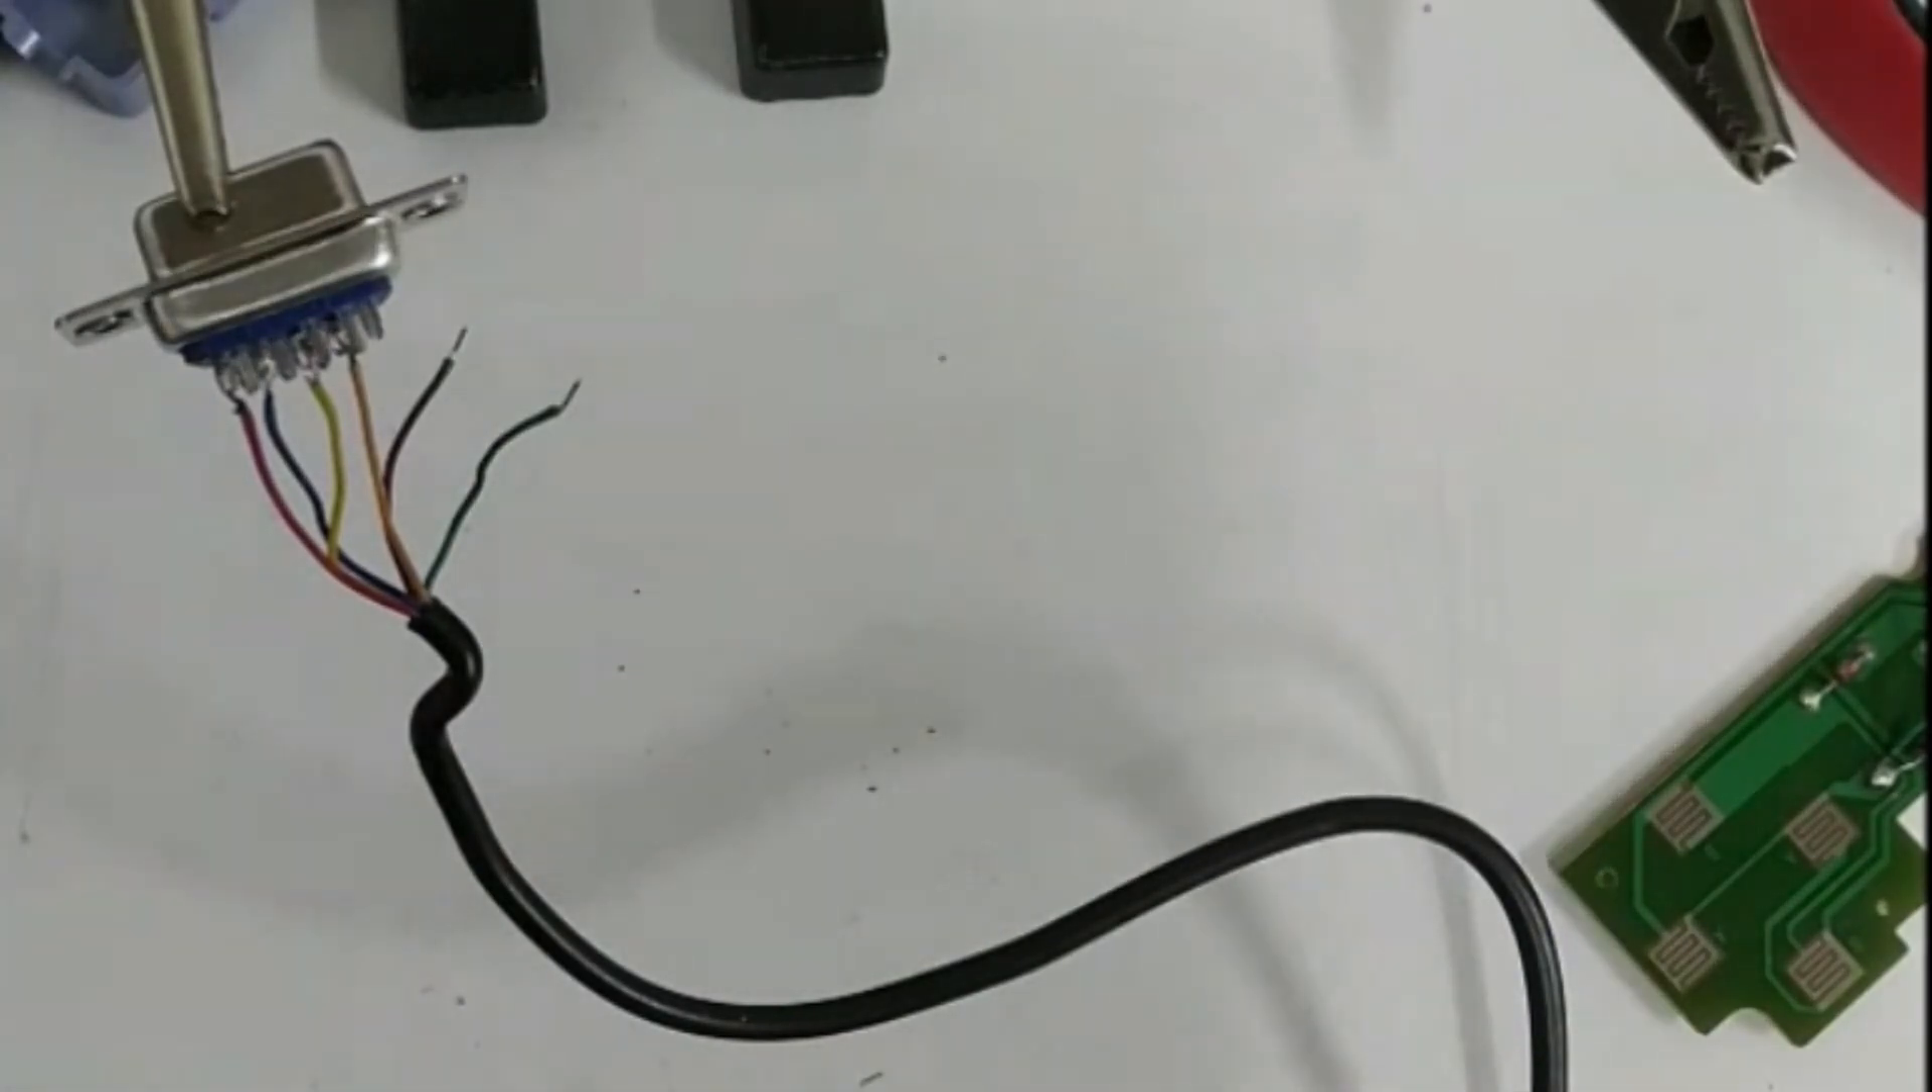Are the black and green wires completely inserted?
No.